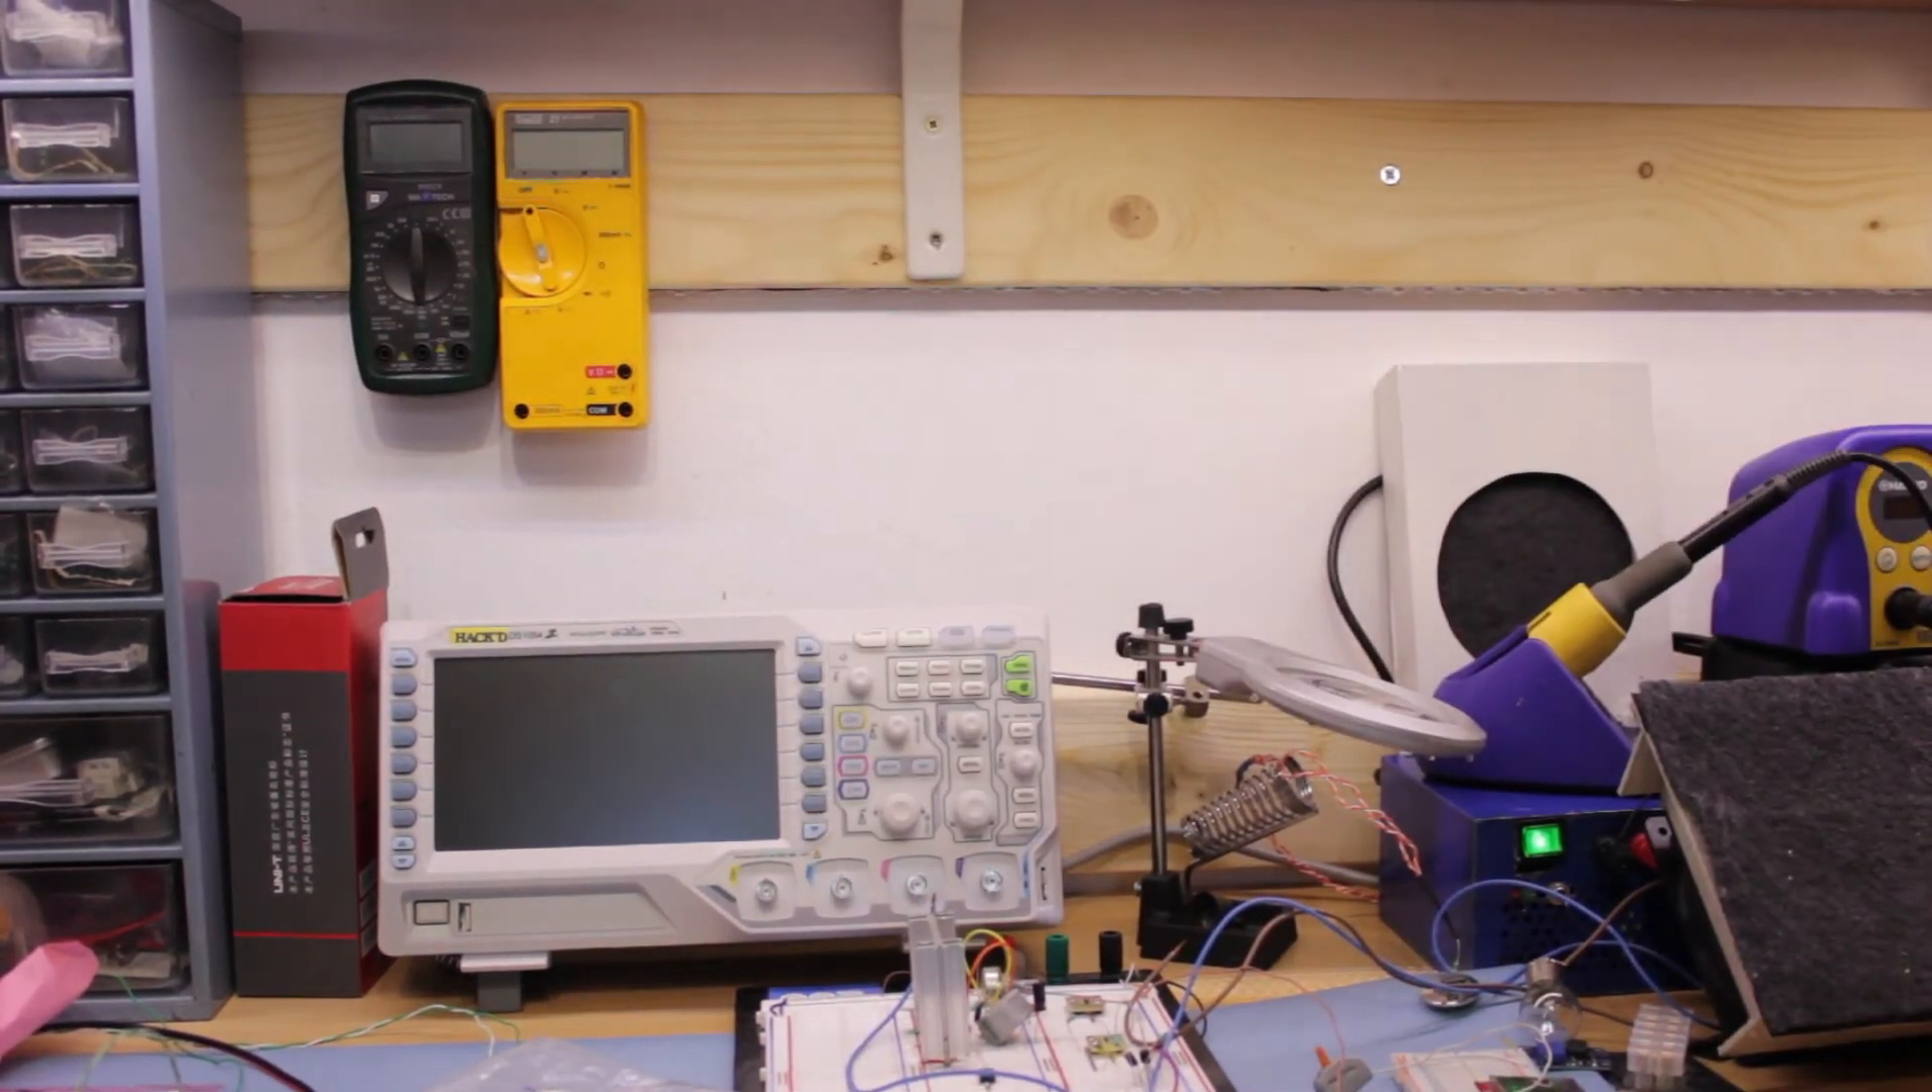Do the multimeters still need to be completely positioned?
No.